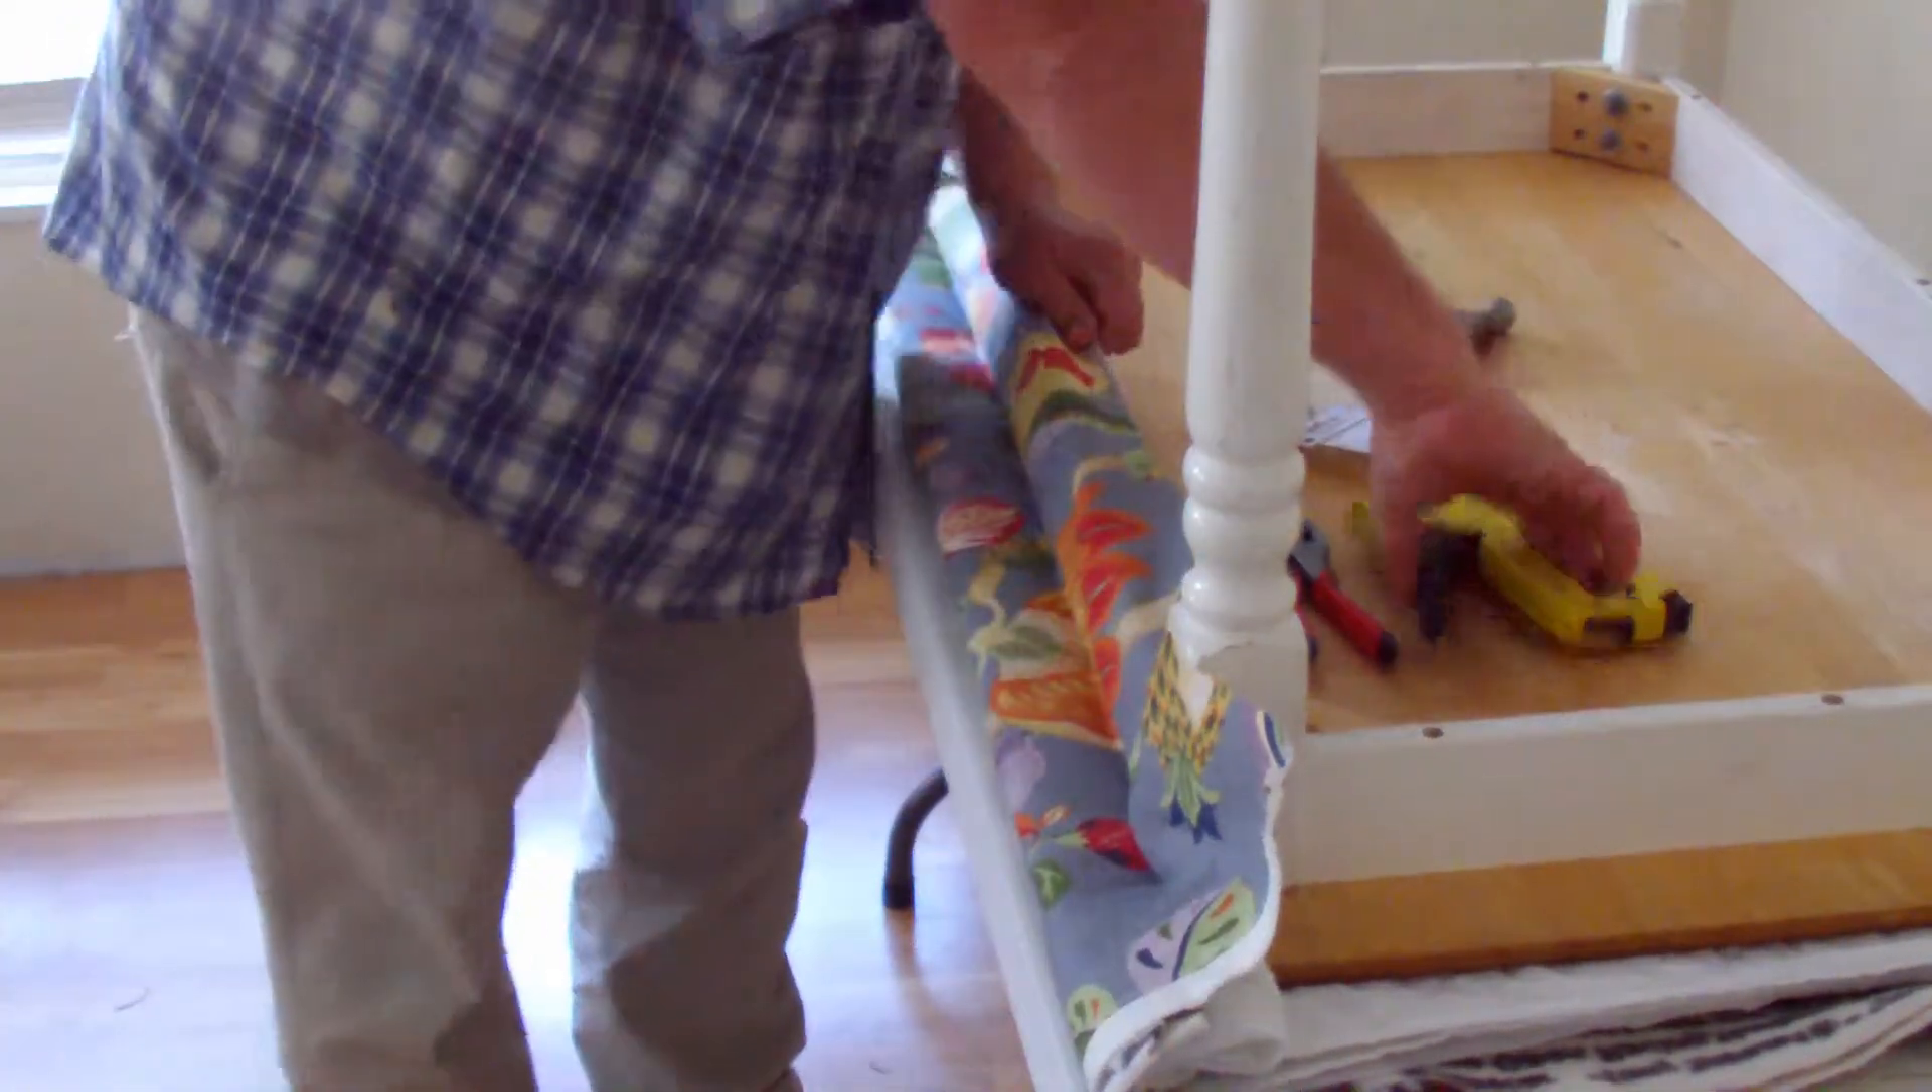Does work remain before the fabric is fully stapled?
Yes.